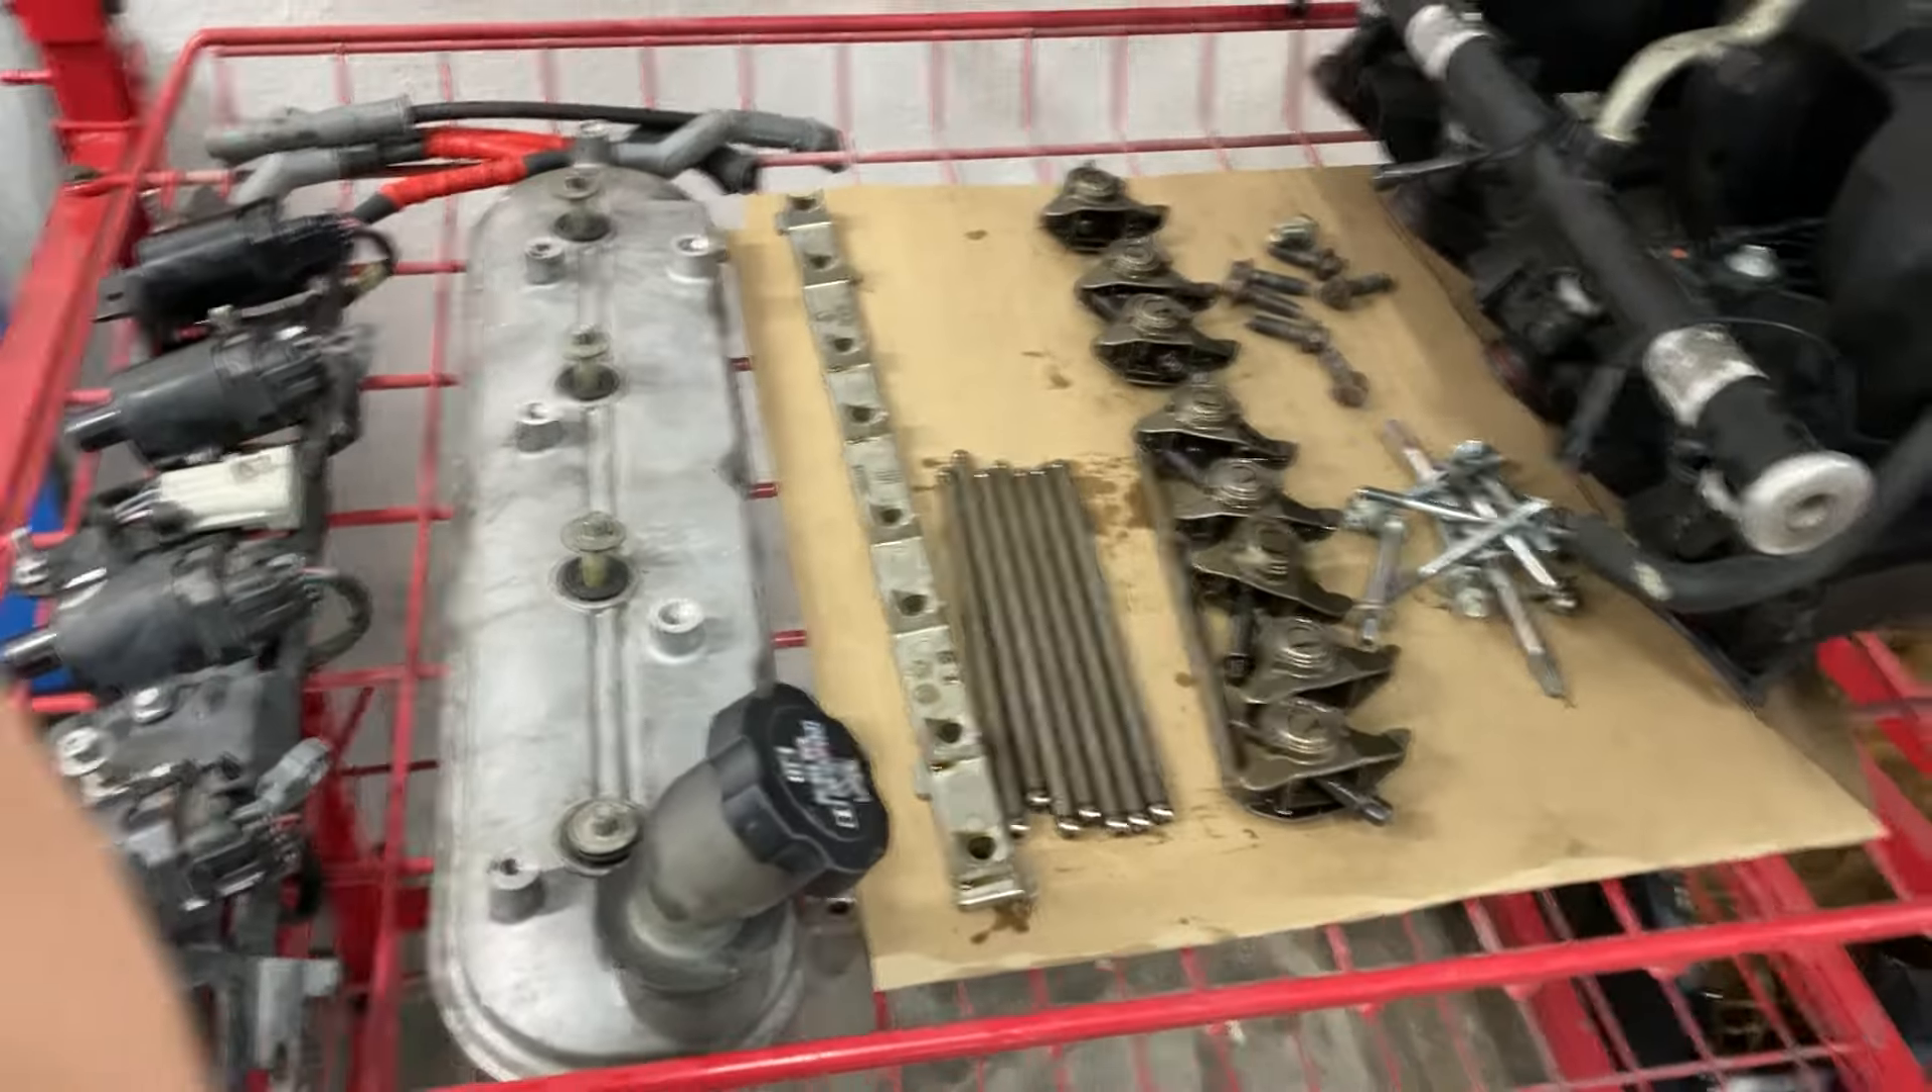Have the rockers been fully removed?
Yes.